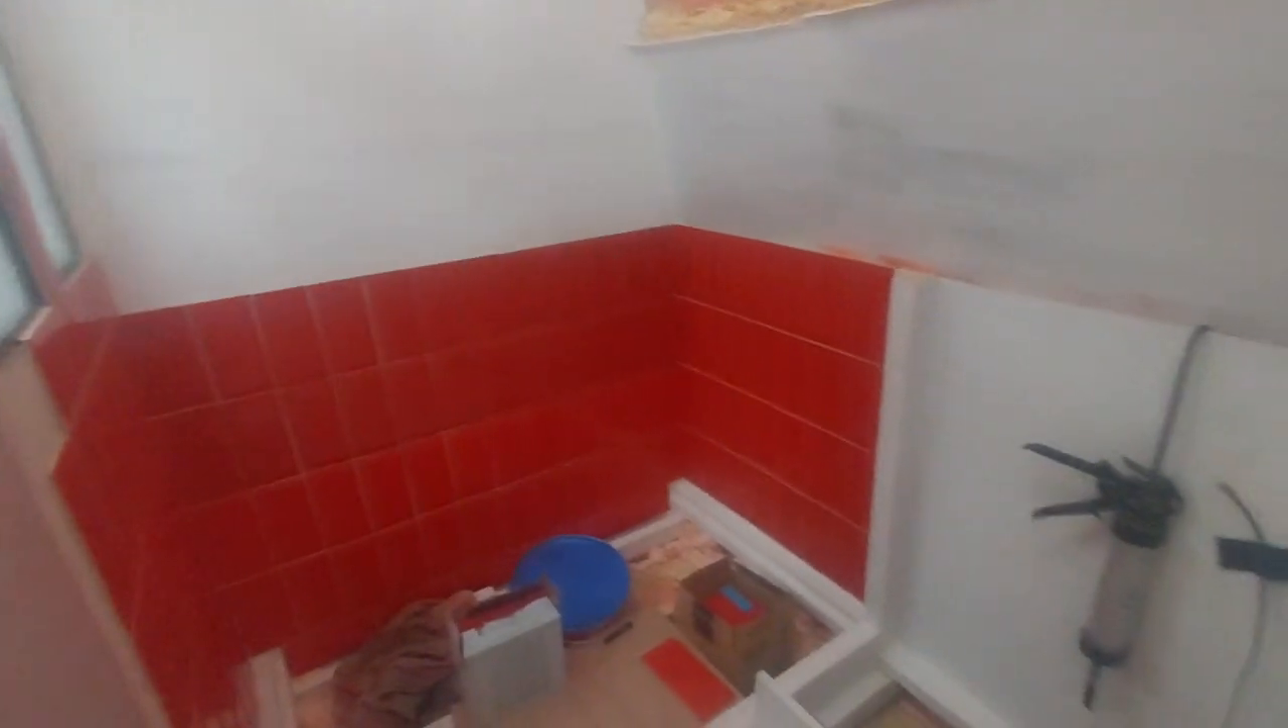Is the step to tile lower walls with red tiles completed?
Yes.